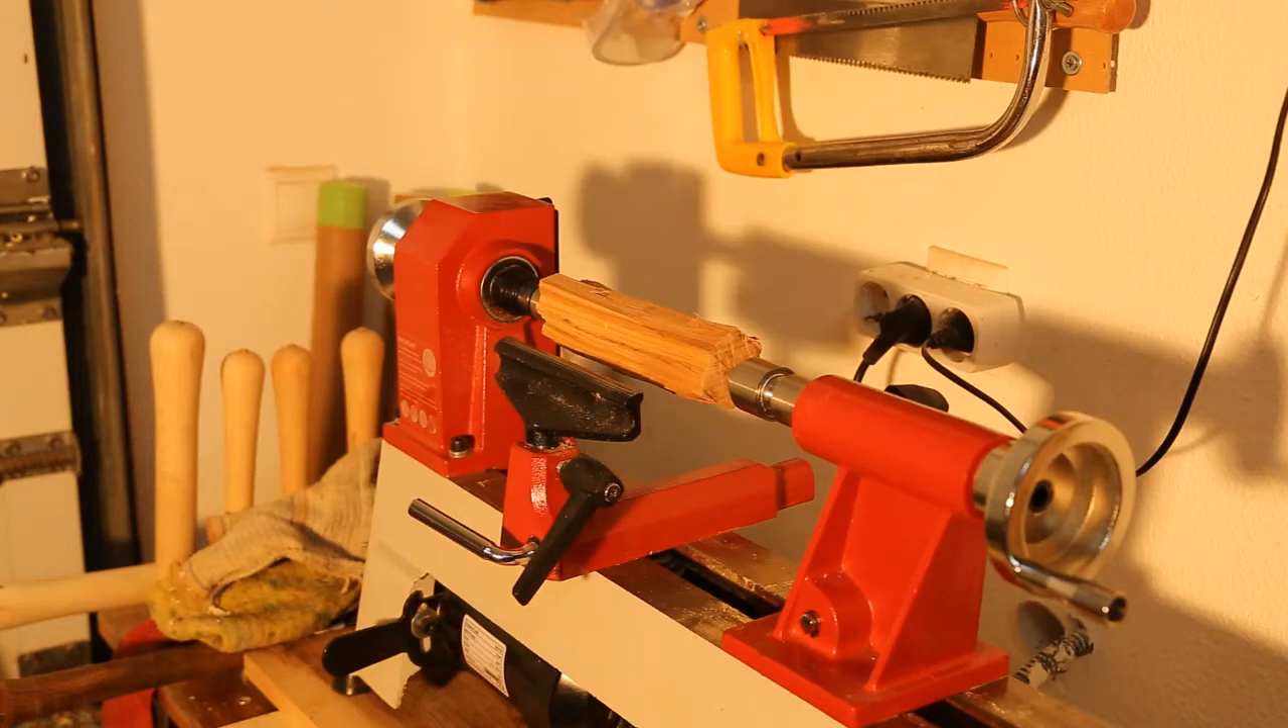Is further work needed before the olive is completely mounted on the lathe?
No.